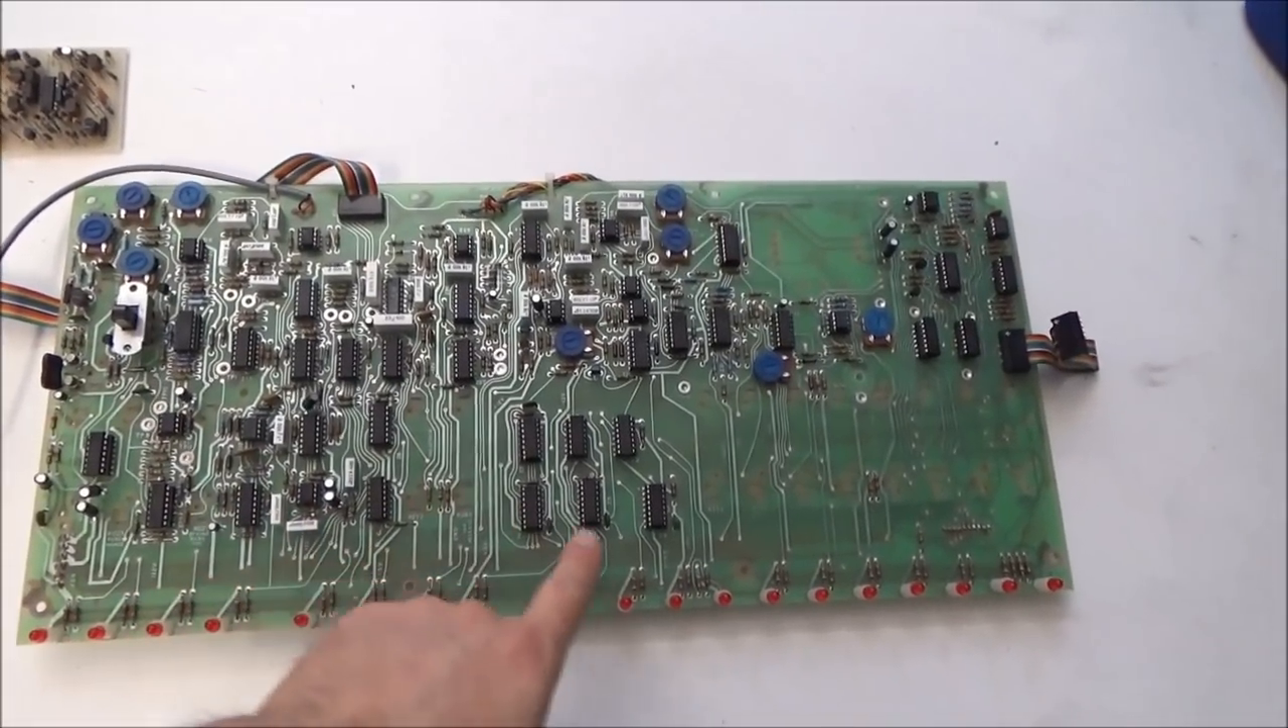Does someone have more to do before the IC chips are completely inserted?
No.